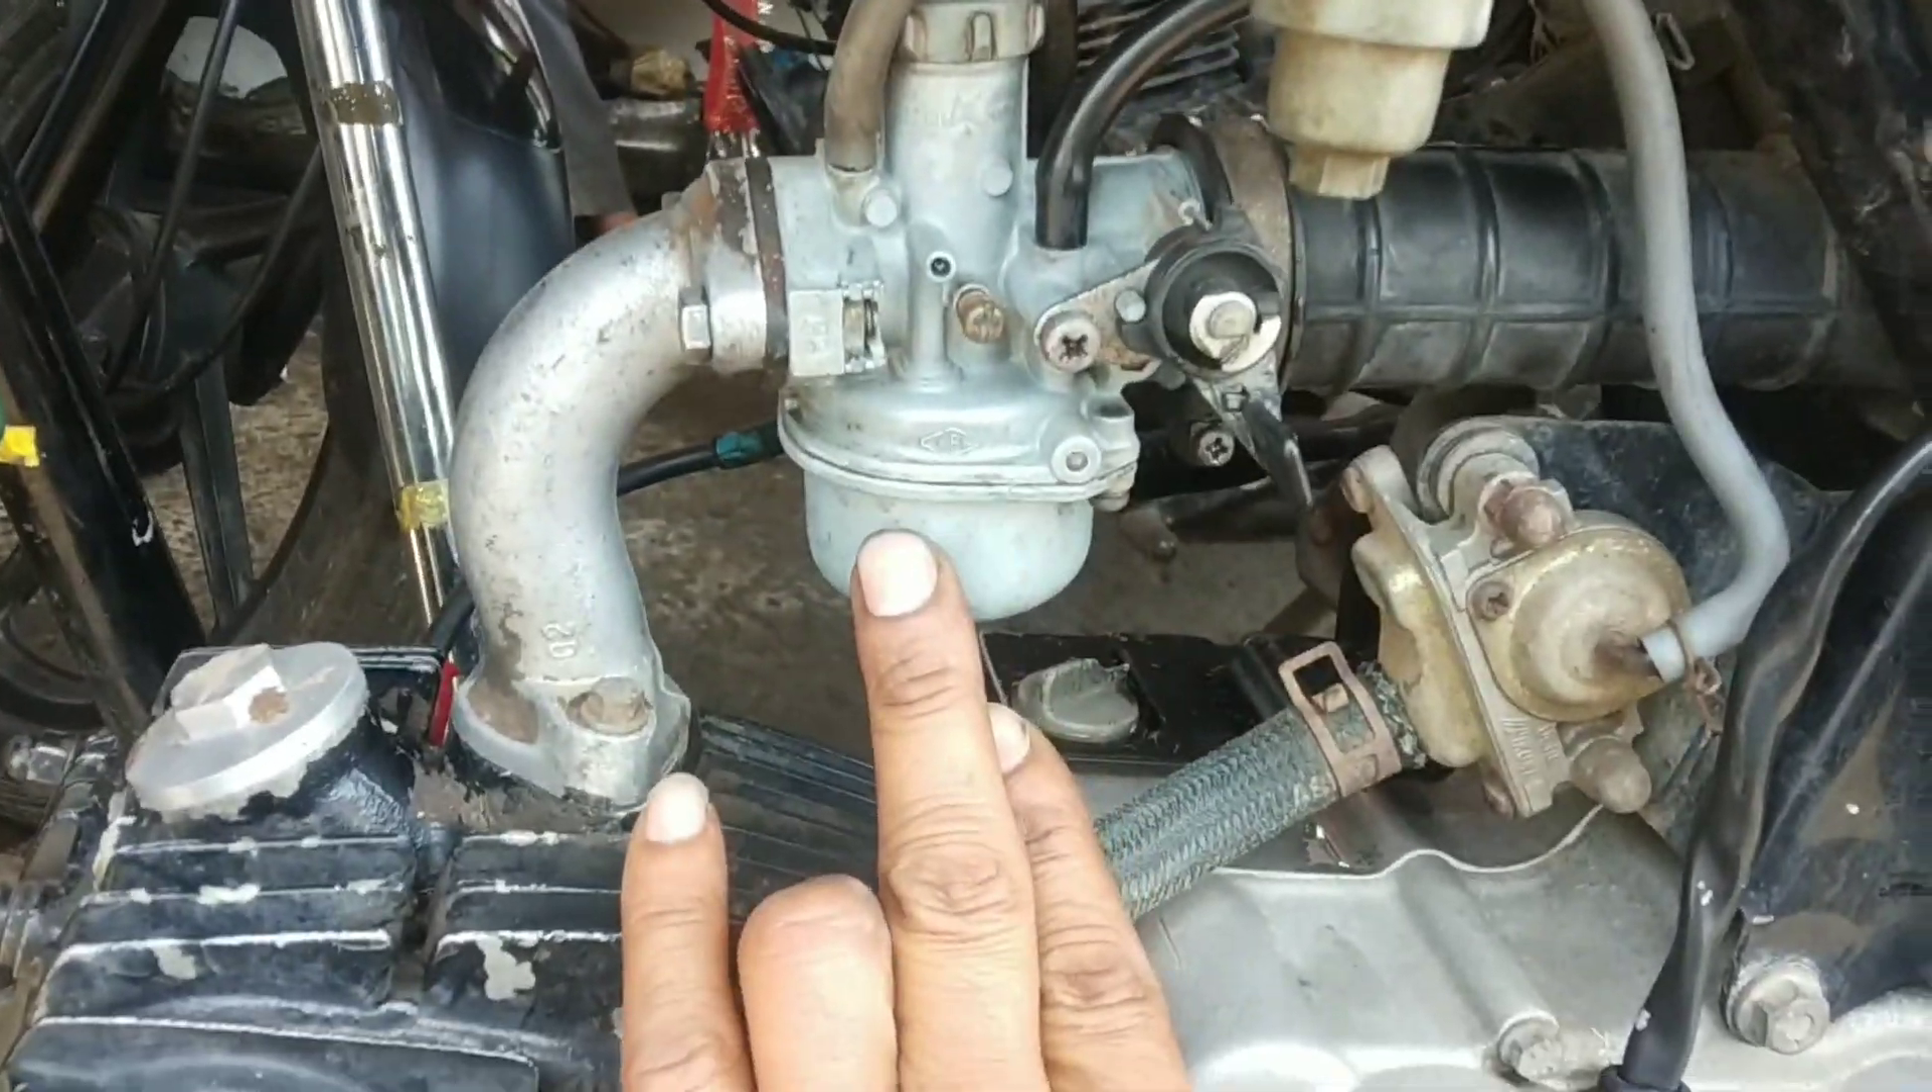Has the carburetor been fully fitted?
Yes.